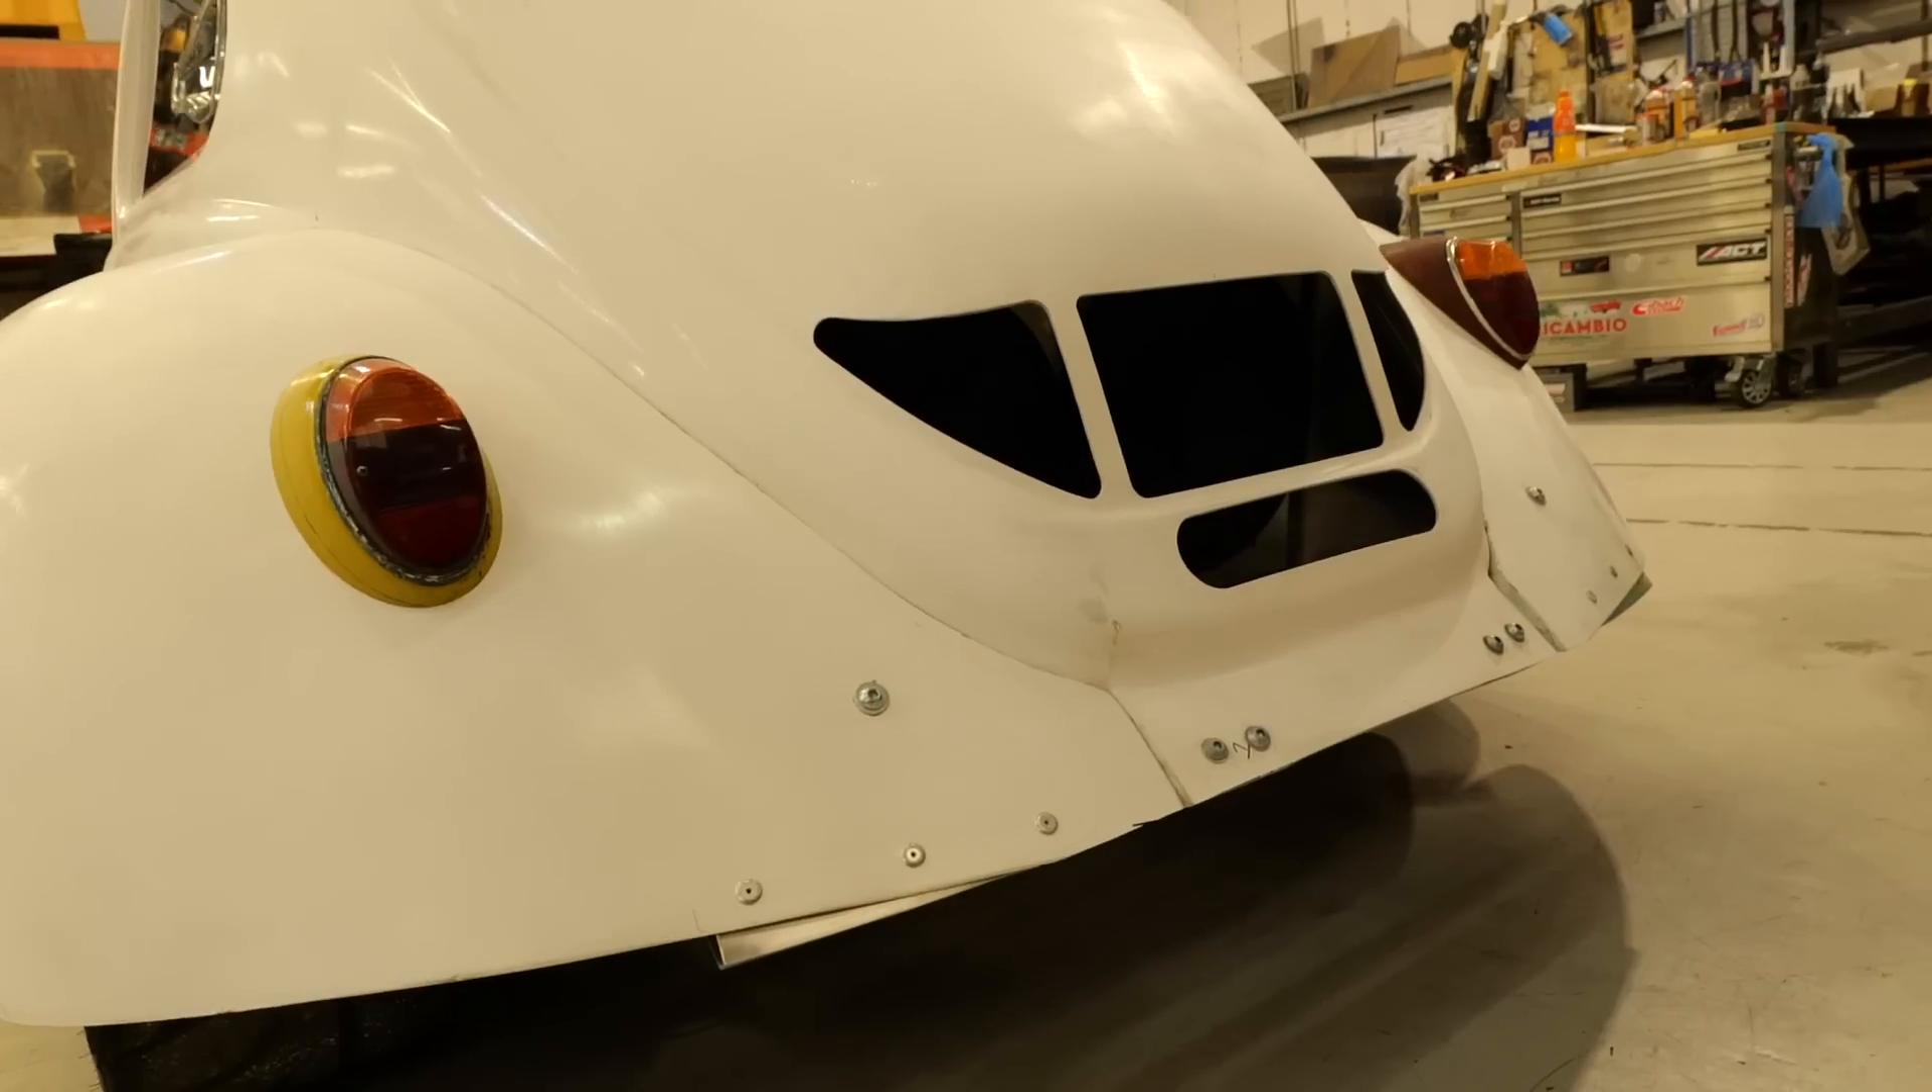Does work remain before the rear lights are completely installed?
No.